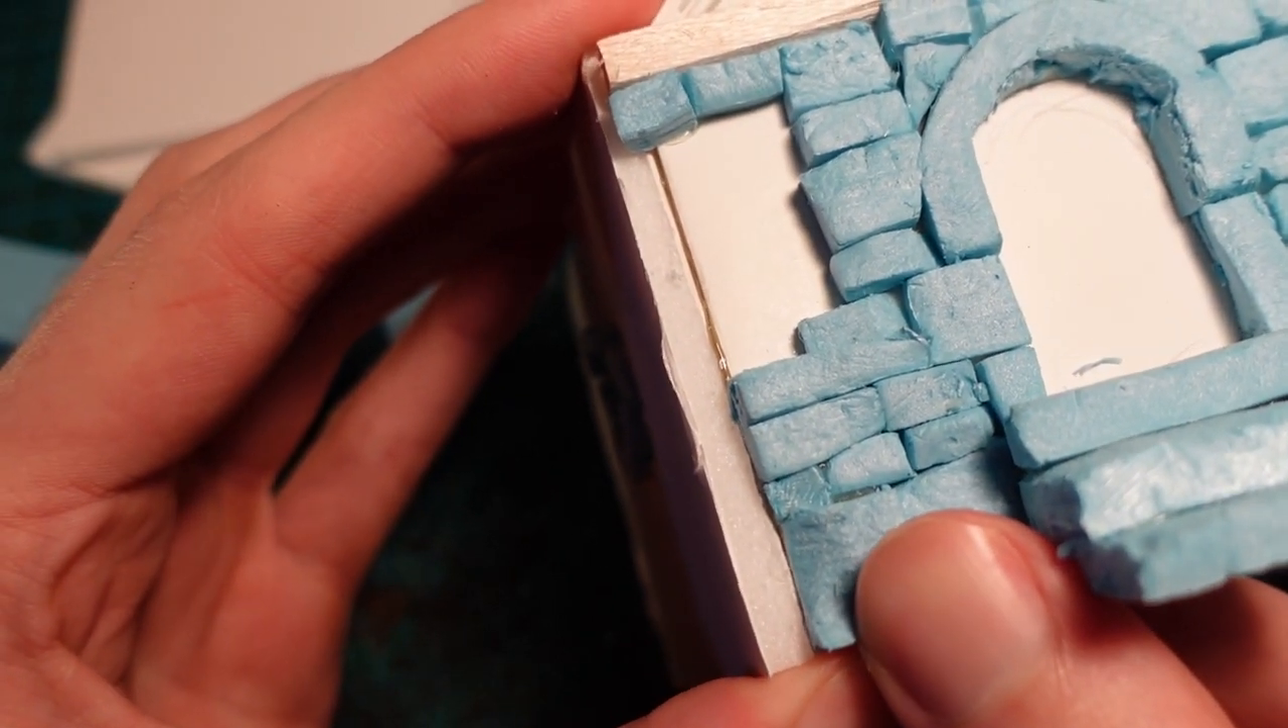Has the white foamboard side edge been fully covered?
No.